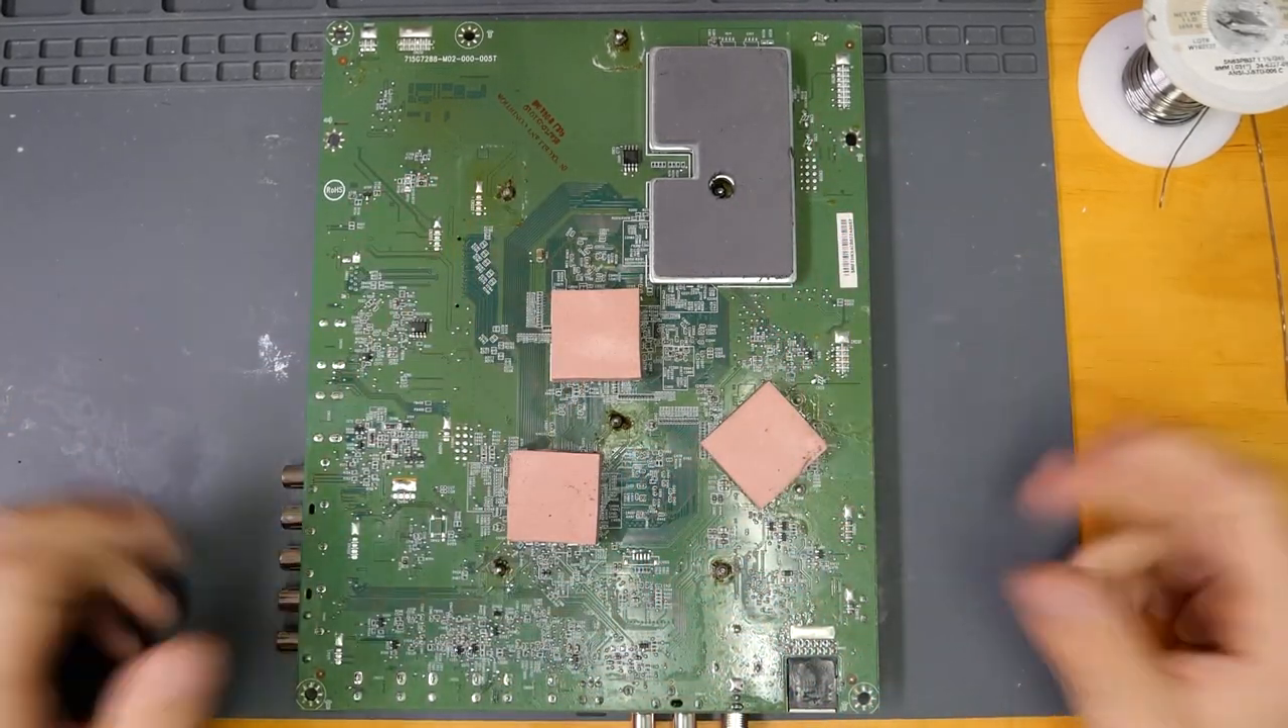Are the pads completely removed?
No.